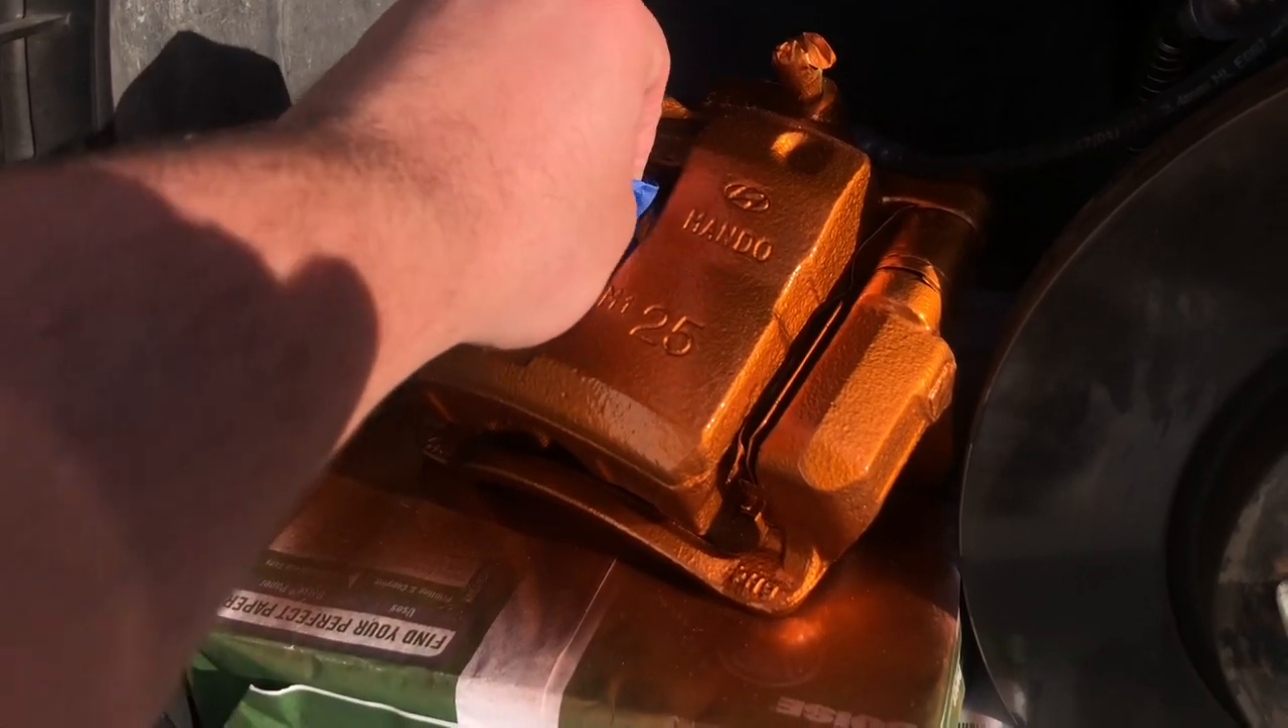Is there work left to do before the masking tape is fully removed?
Yes.